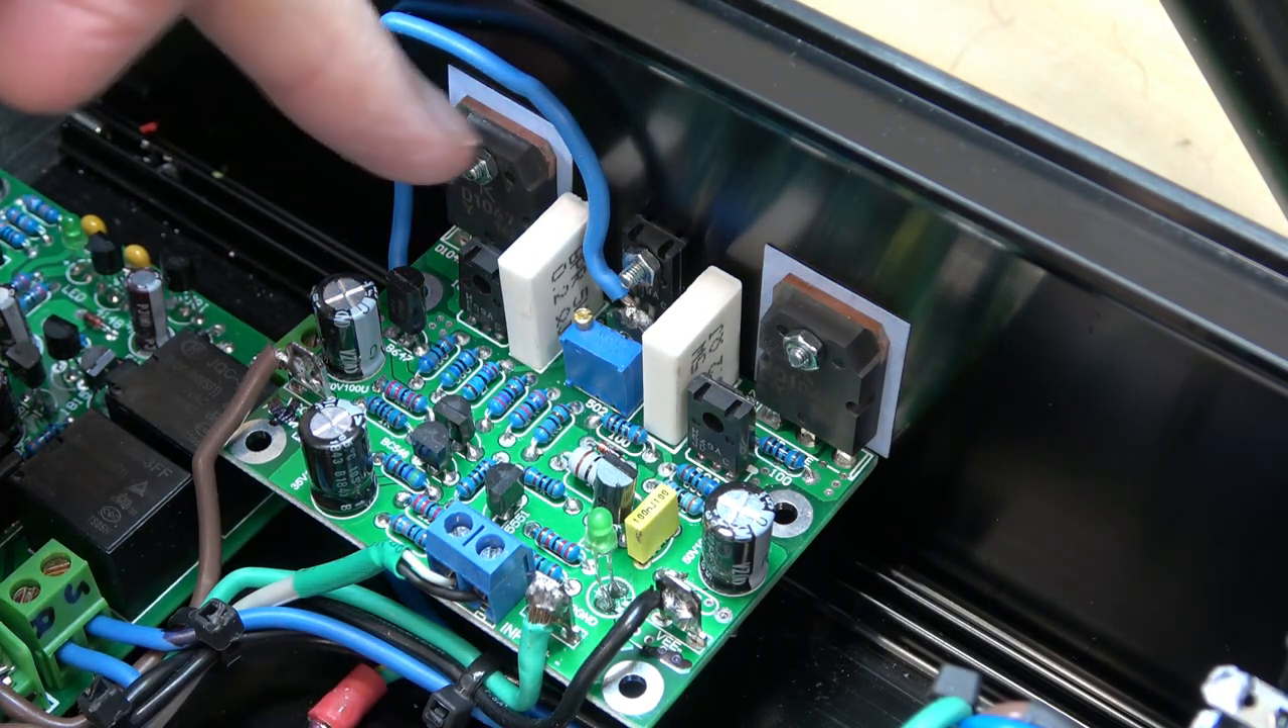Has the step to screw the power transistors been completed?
Yes.